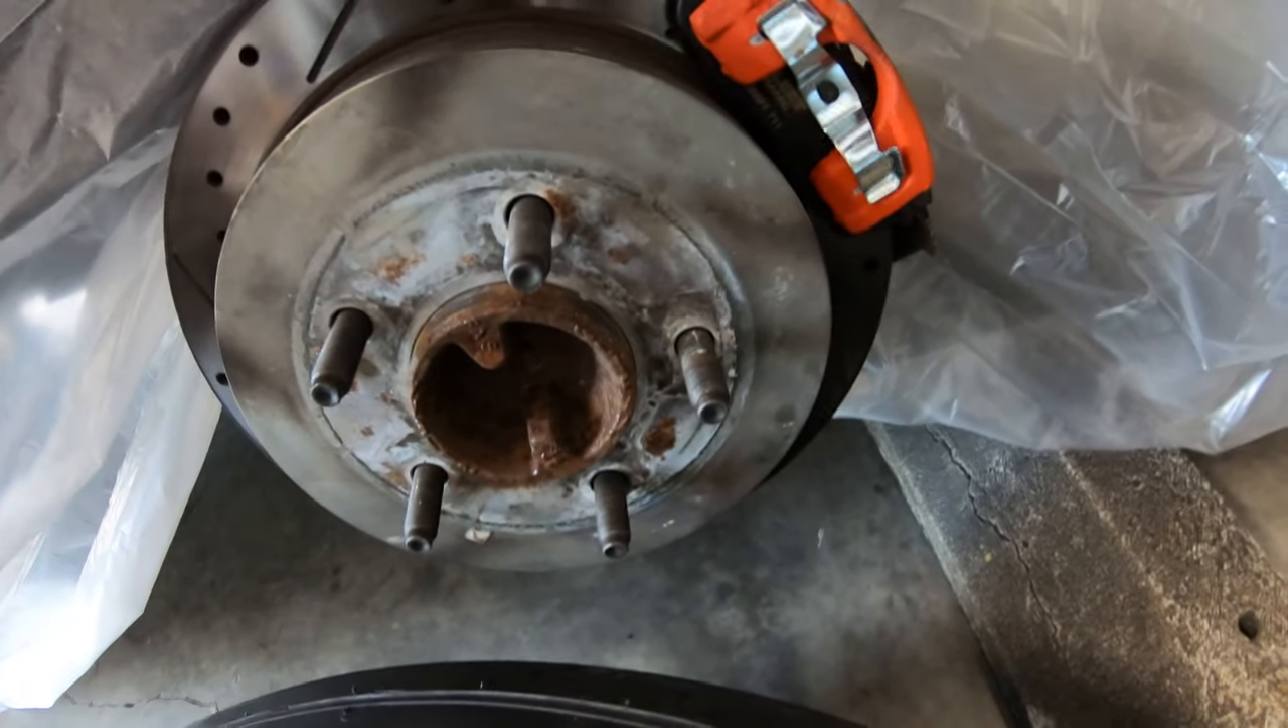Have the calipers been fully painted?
Yes.